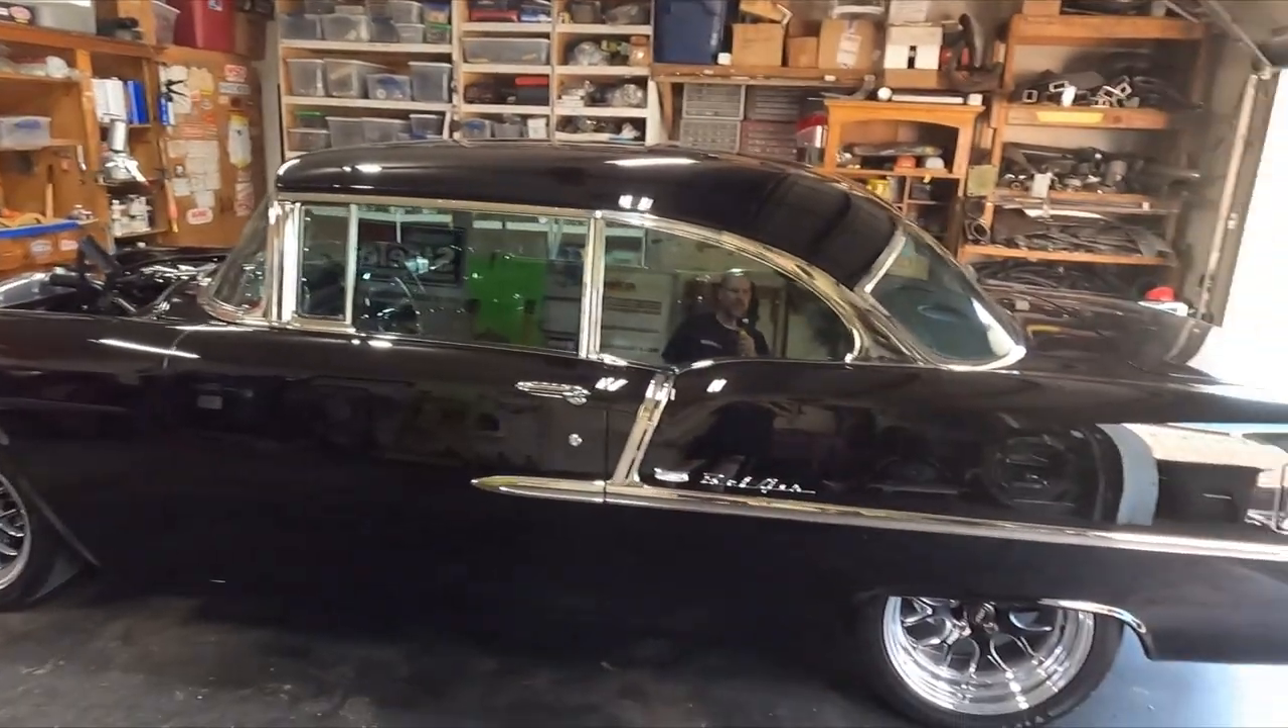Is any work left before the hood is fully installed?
Yes.